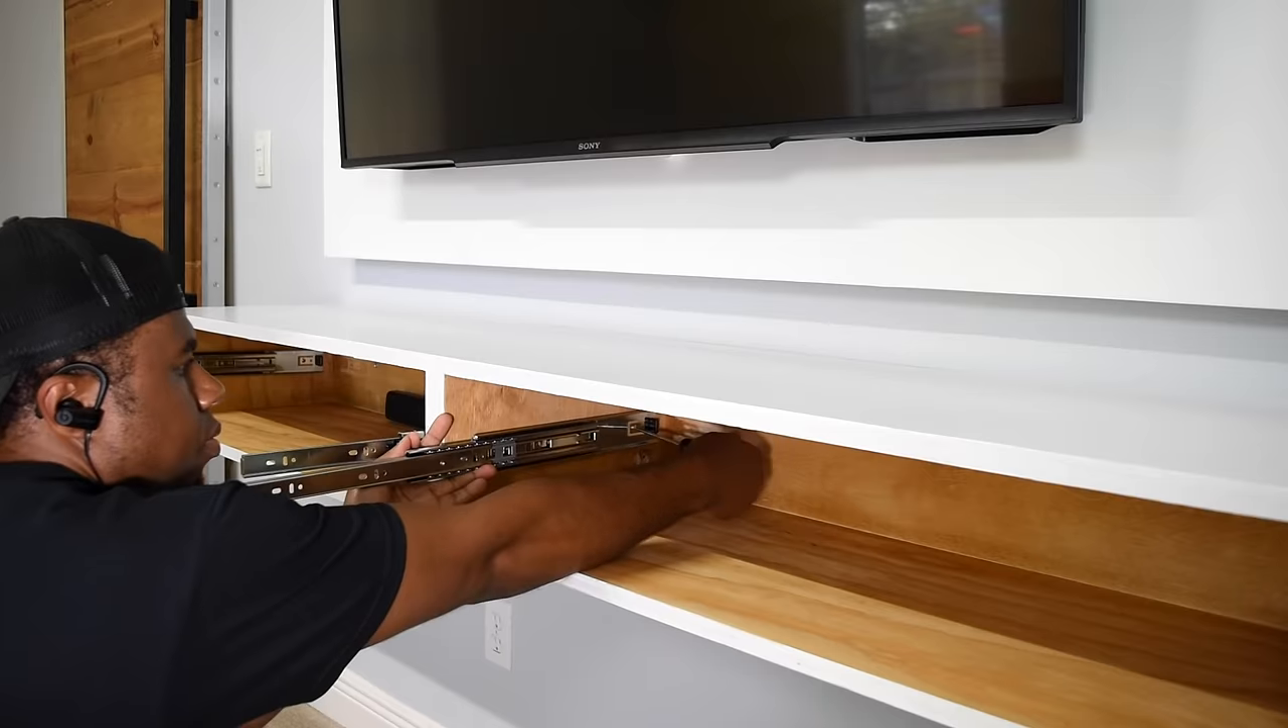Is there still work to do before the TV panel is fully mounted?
No.